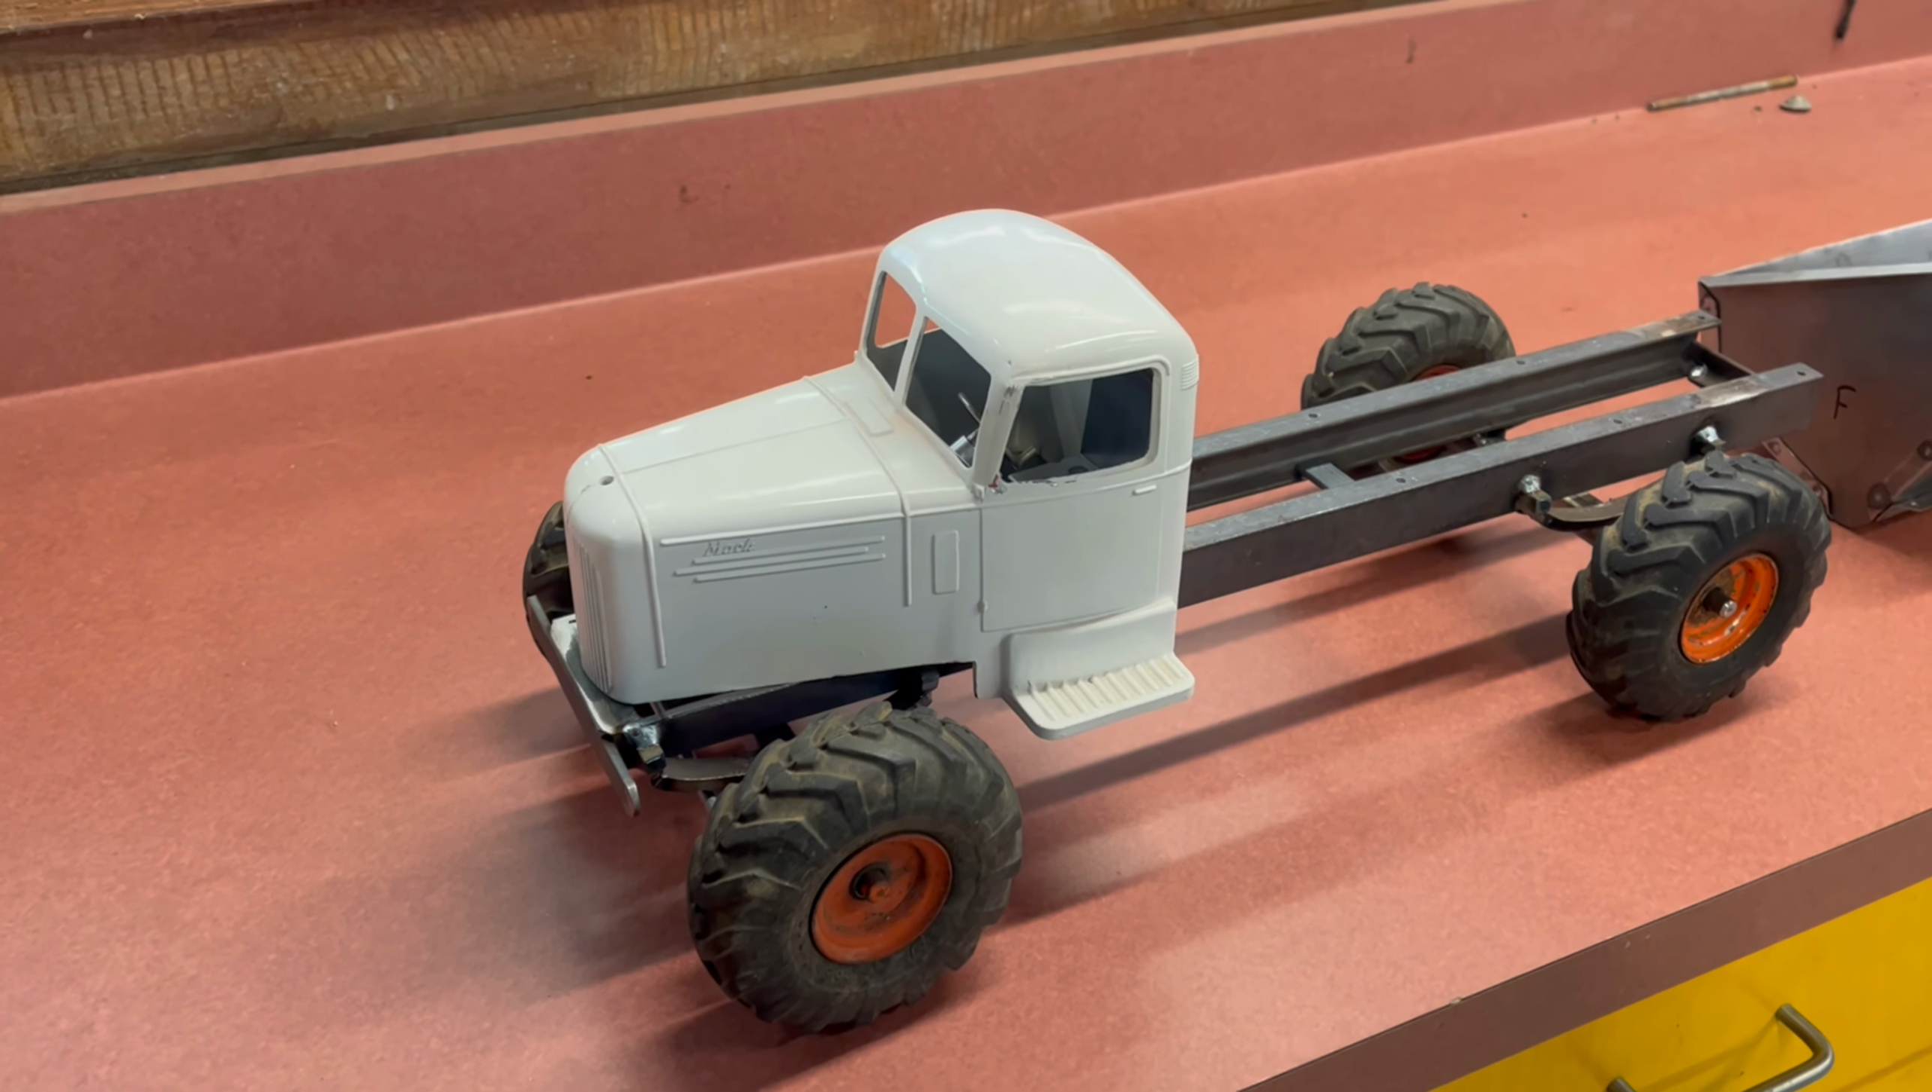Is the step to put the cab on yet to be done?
No.